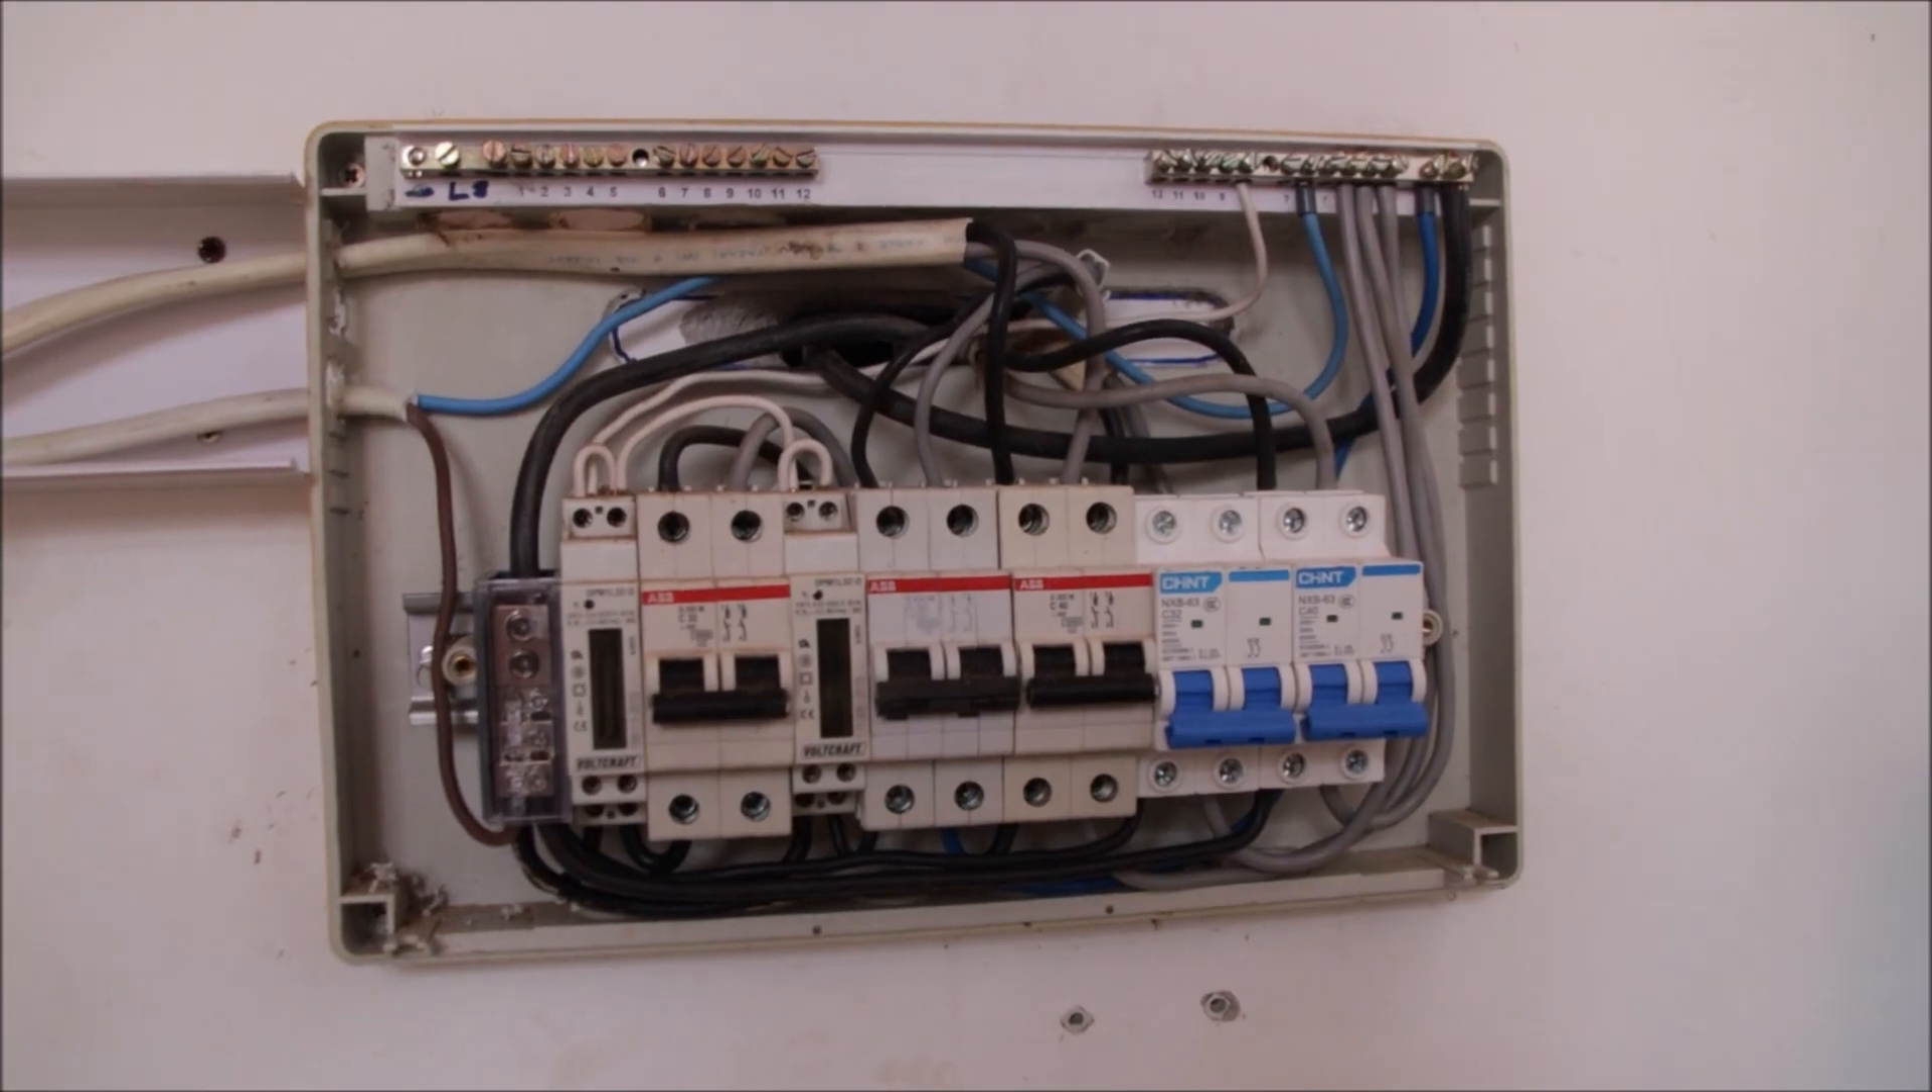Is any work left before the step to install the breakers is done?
No.